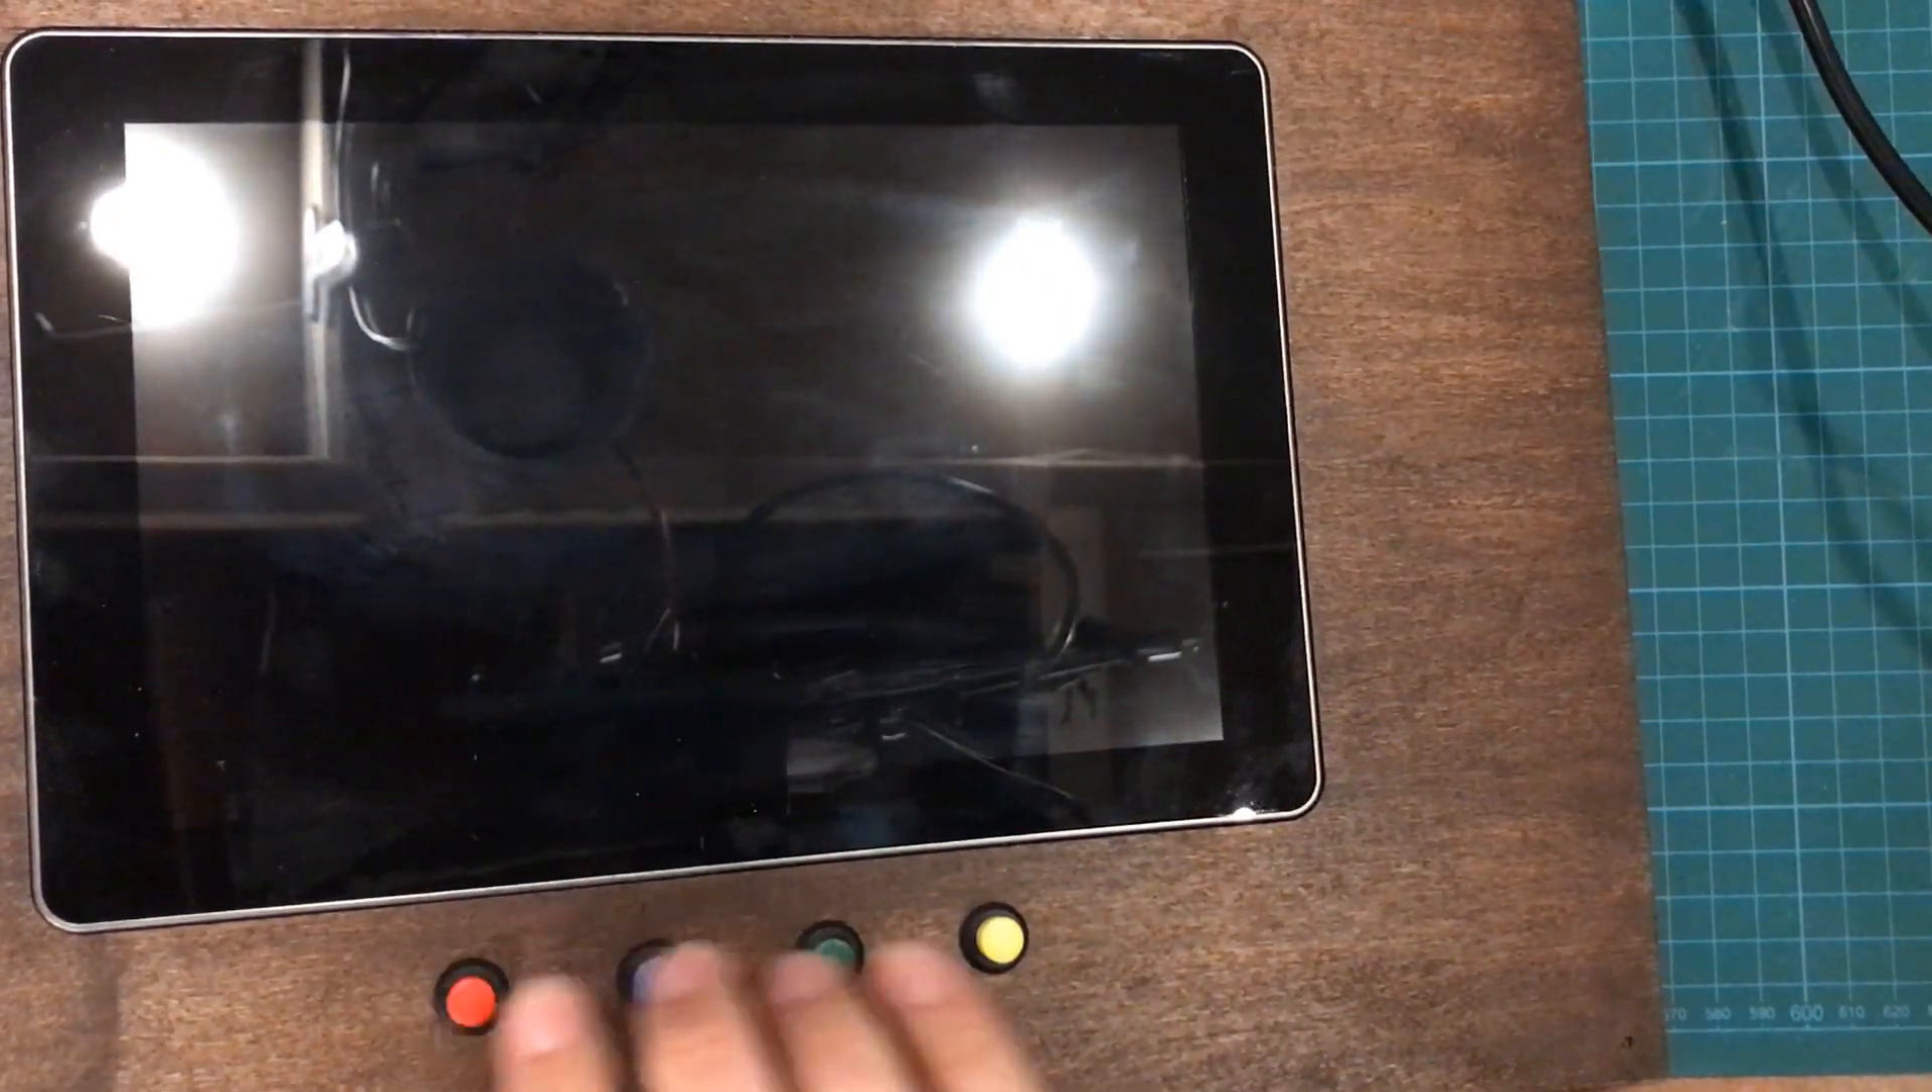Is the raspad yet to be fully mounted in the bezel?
No.